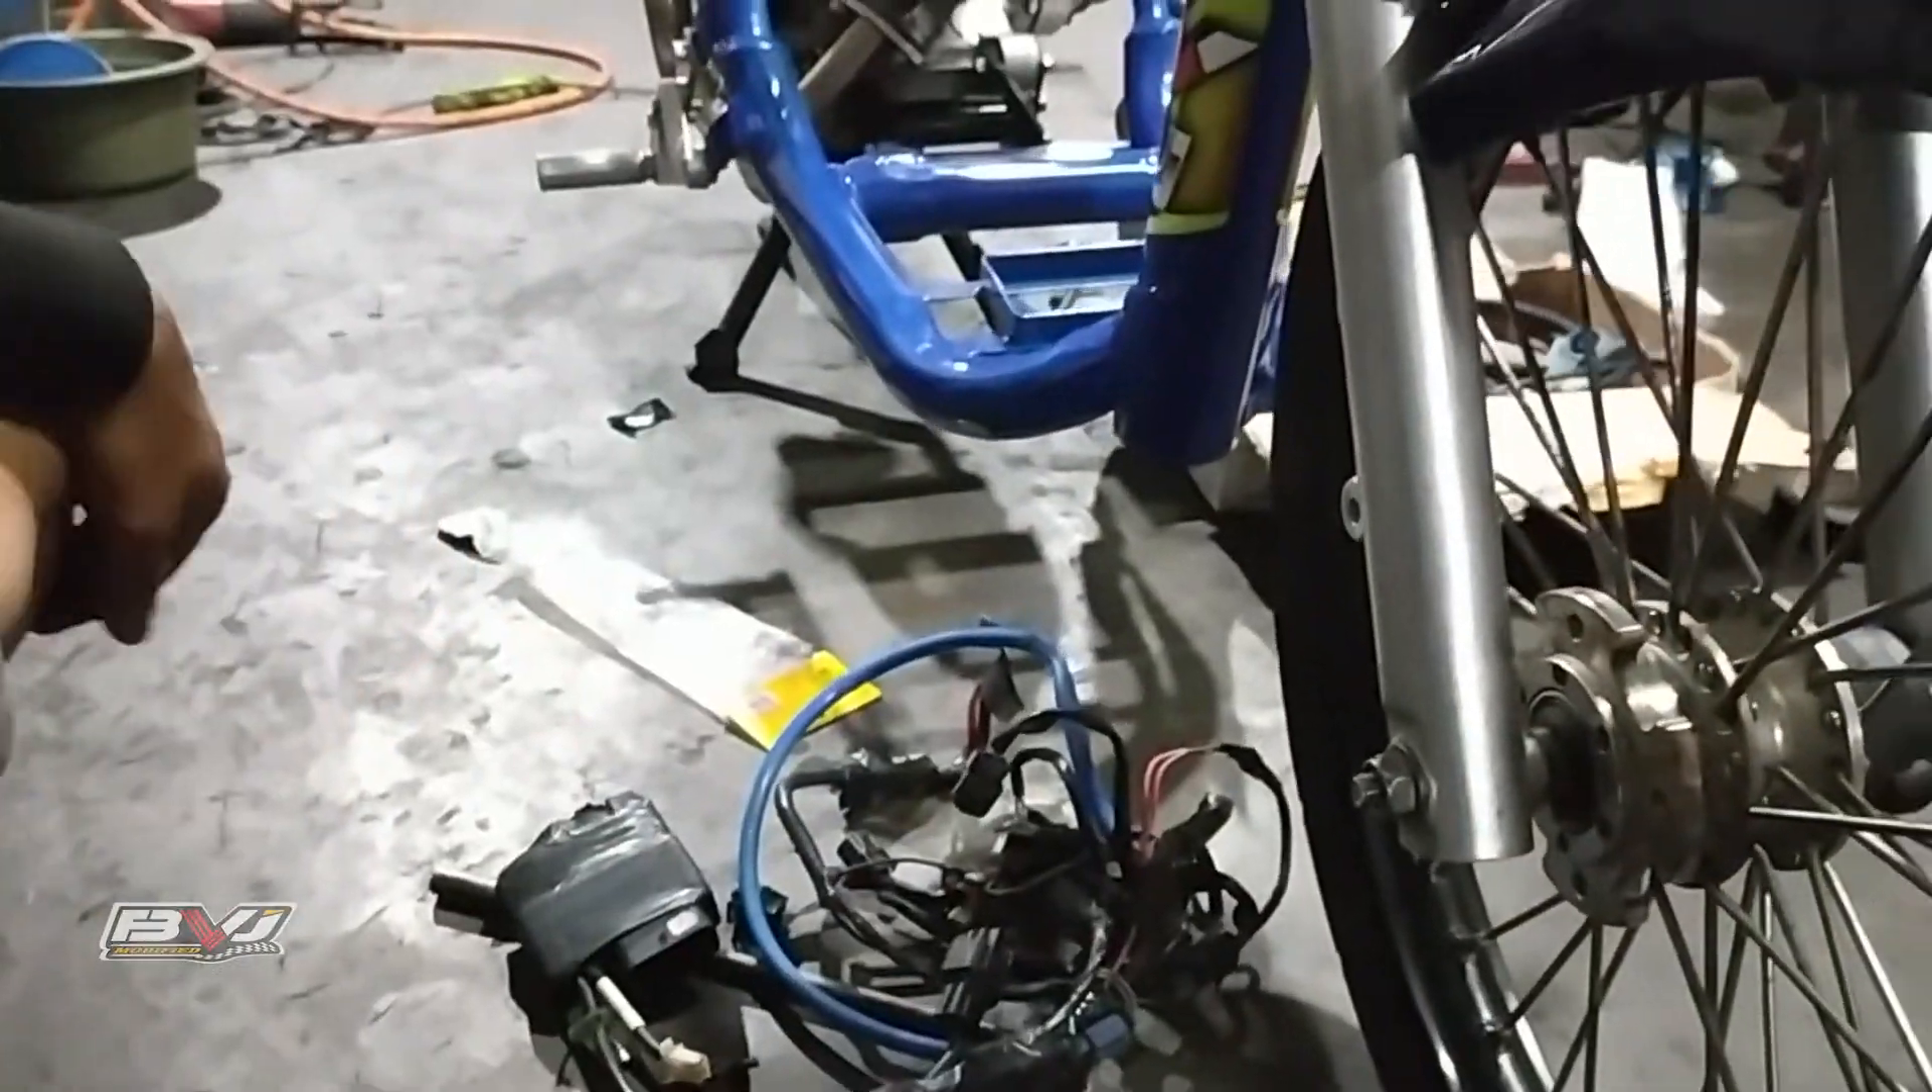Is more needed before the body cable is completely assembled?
Yes.